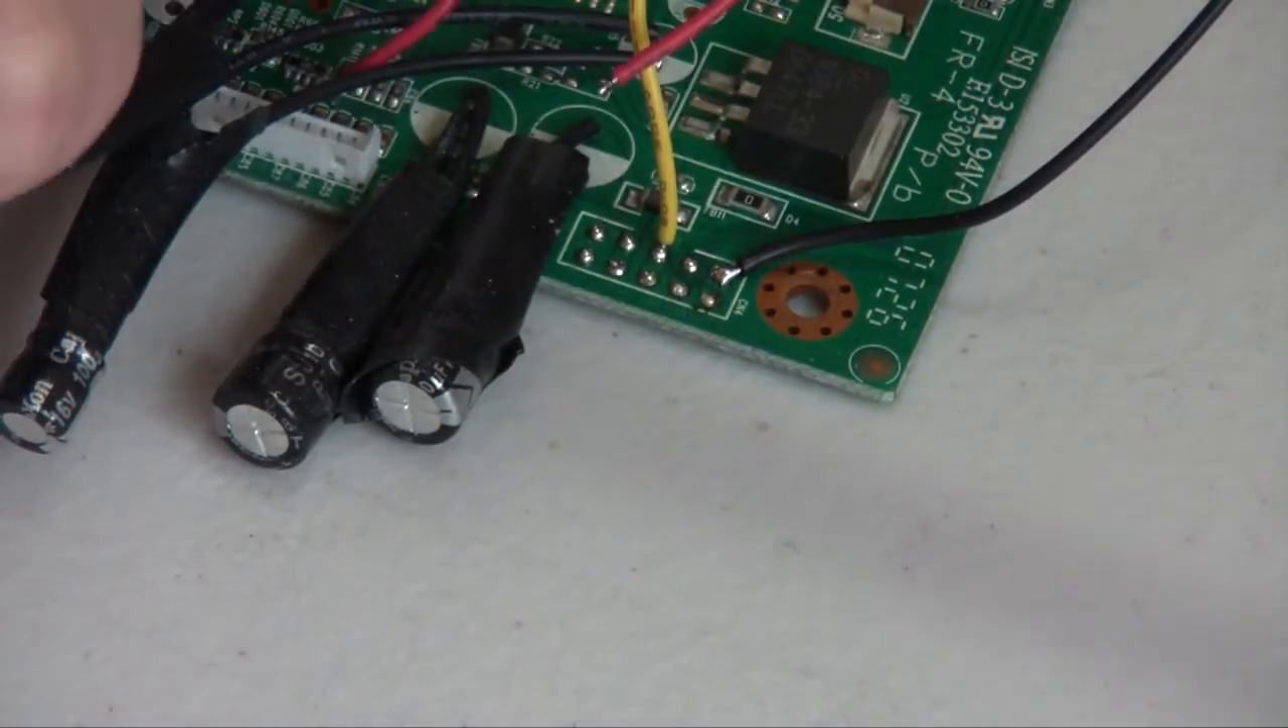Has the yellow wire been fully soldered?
Yes.